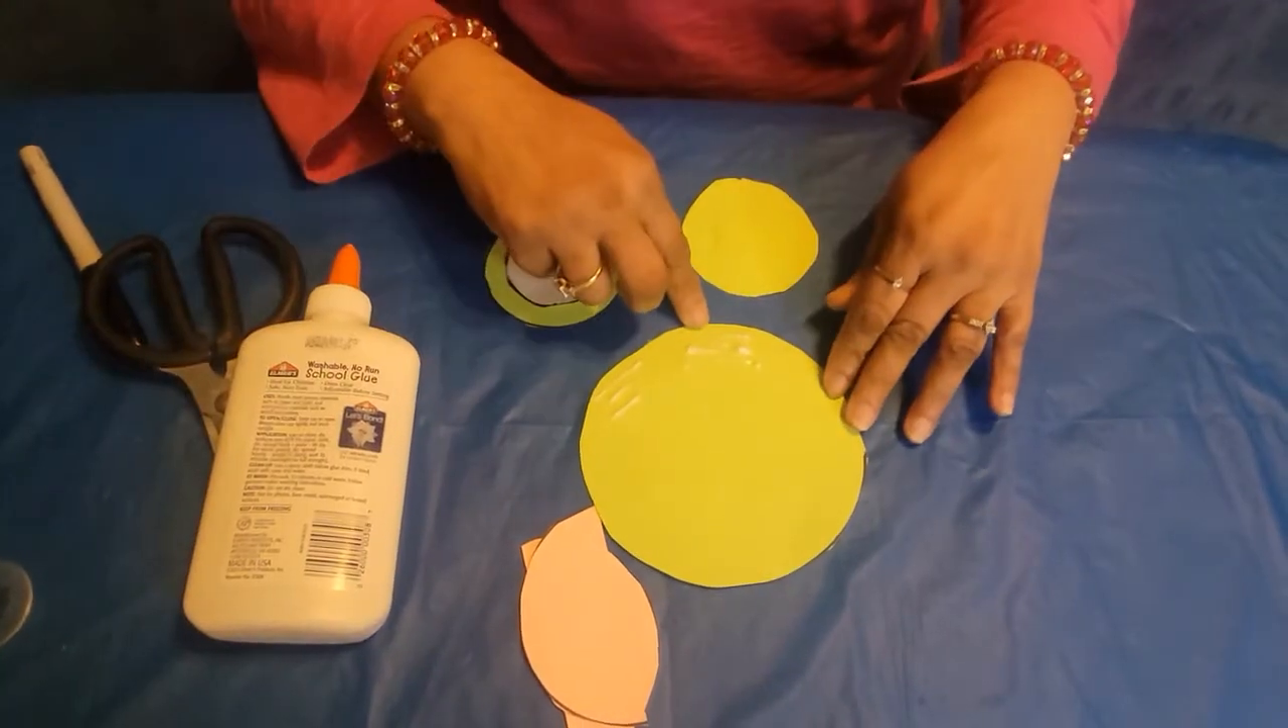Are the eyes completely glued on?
No.